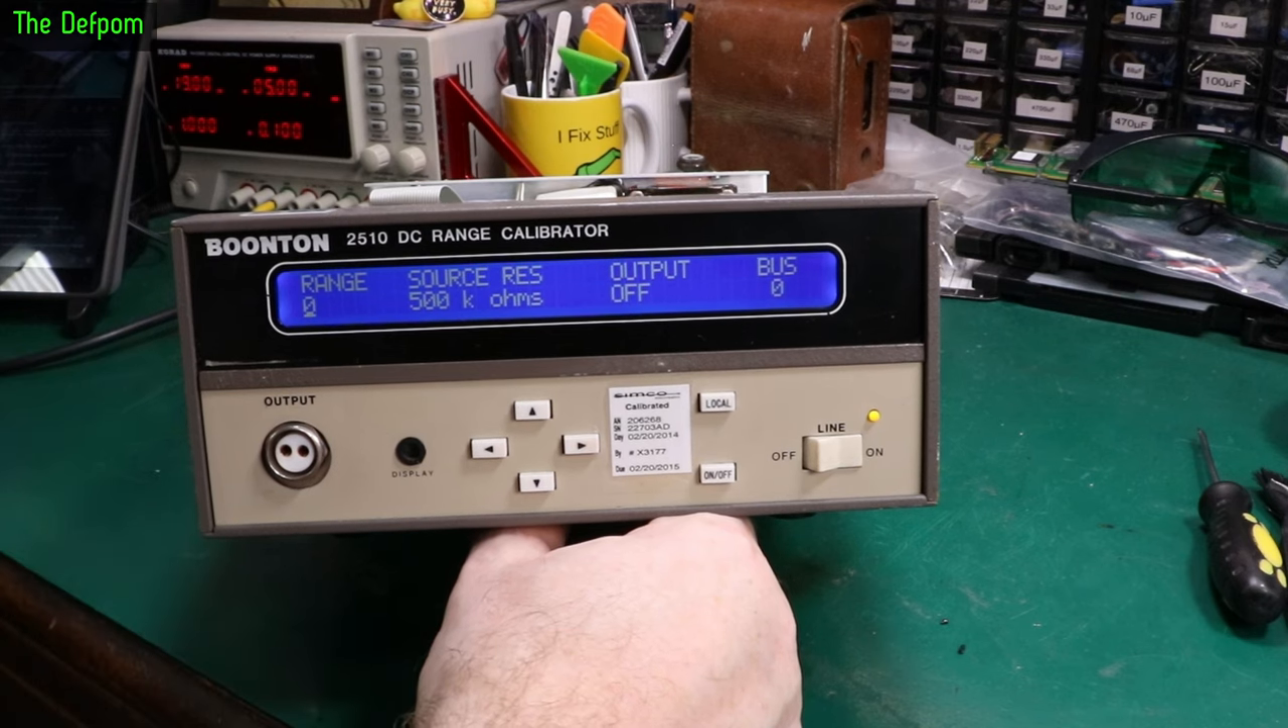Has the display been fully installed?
Yes.